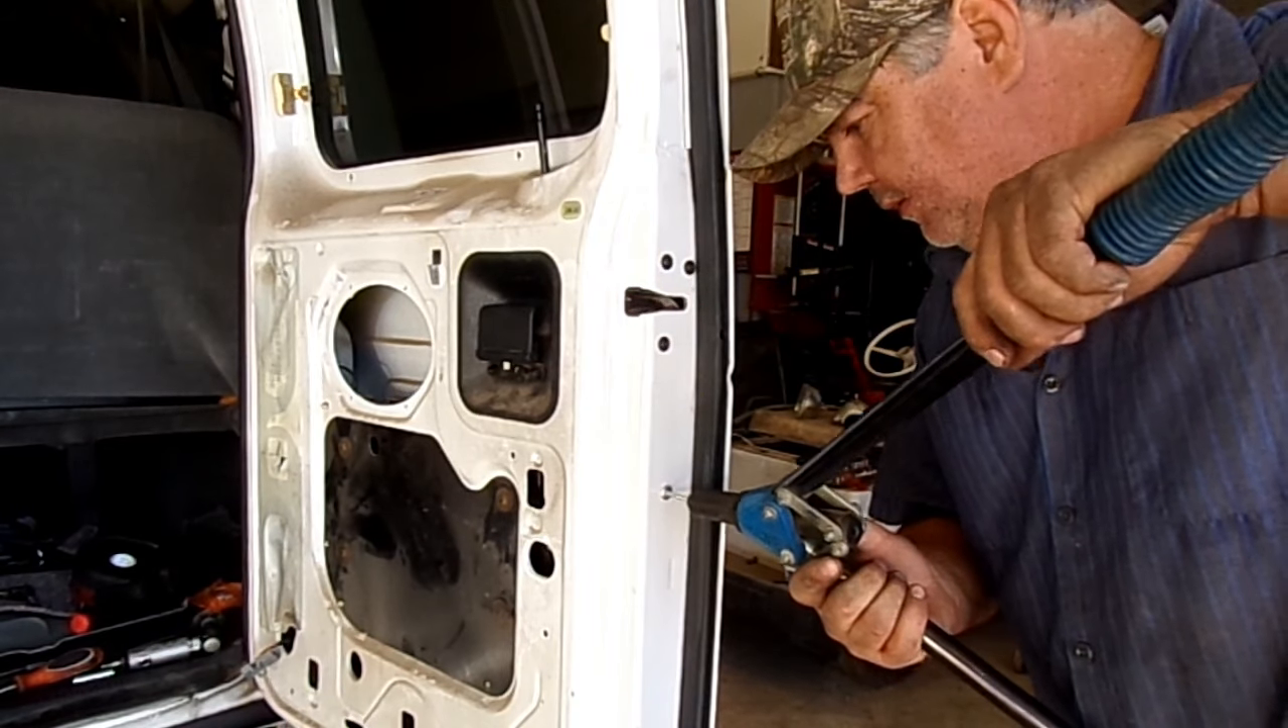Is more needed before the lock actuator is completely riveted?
Yes.